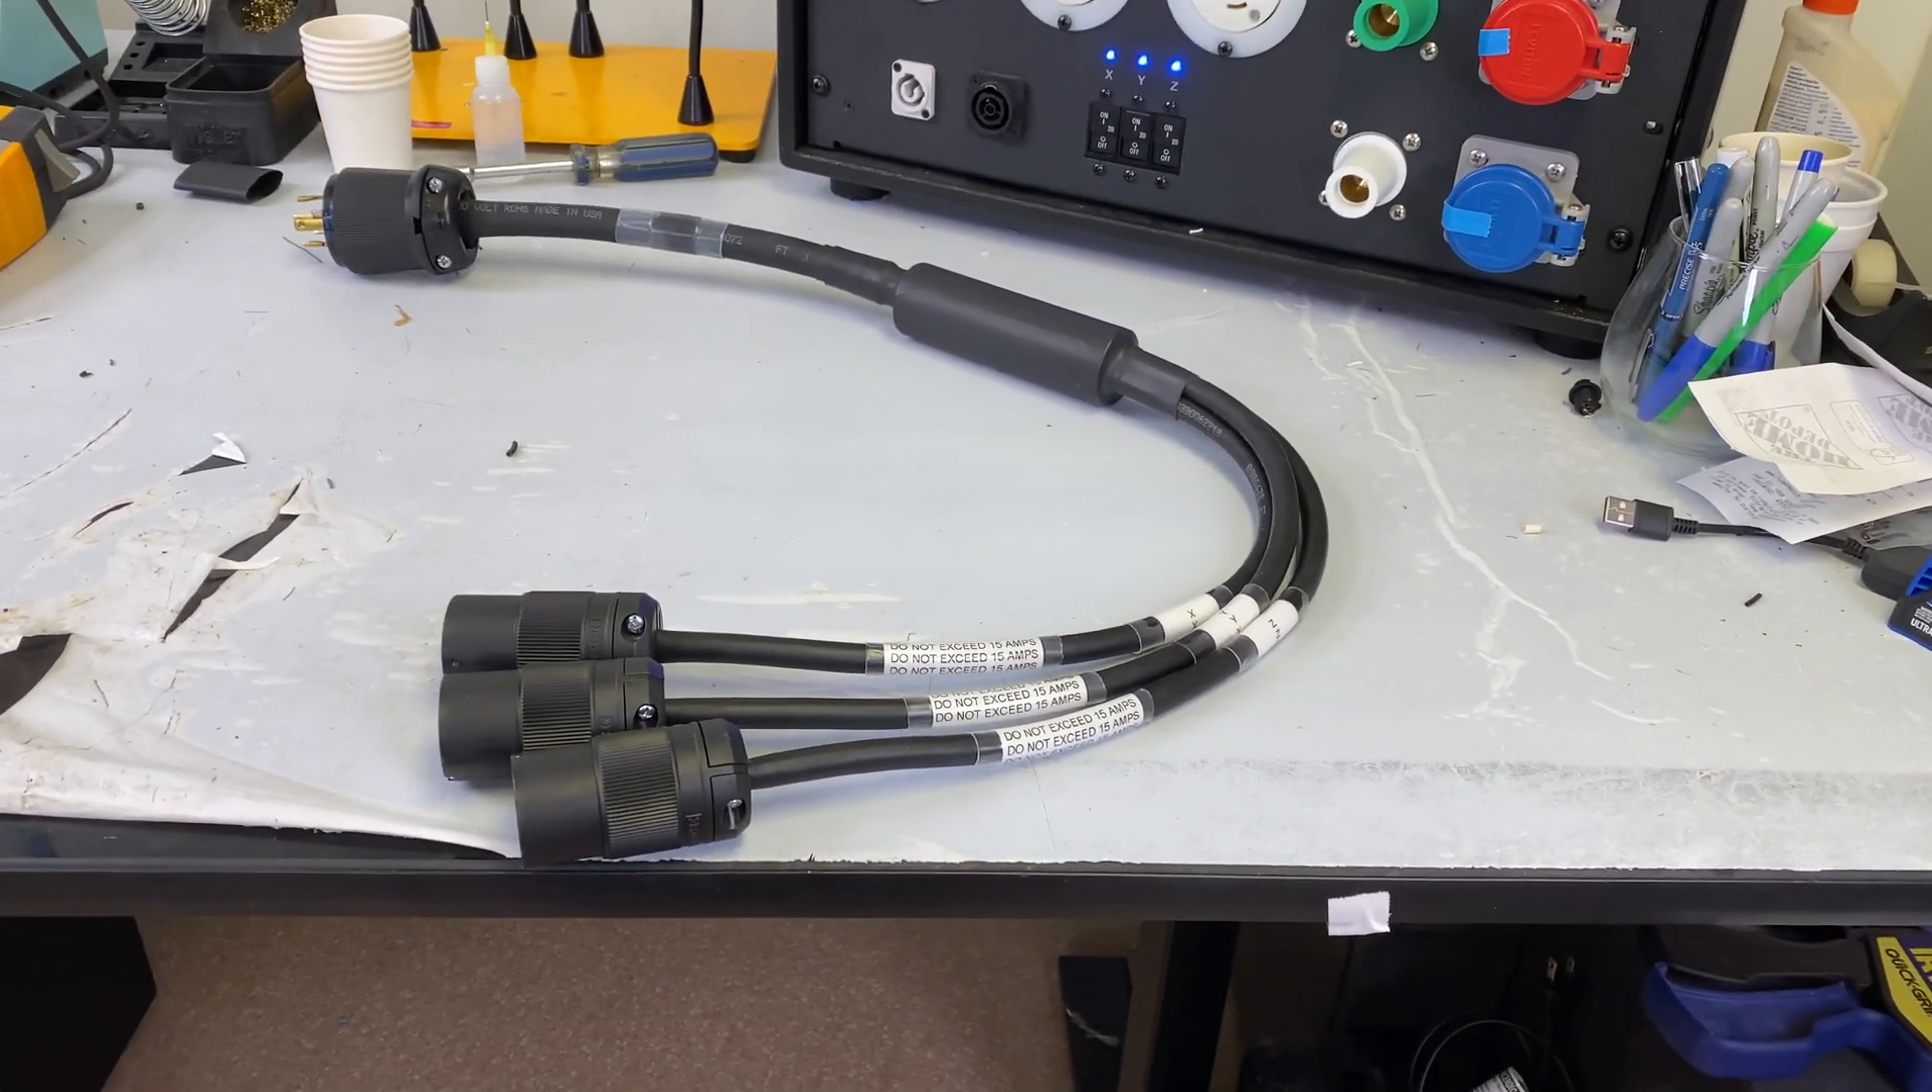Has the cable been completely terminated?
Yes.